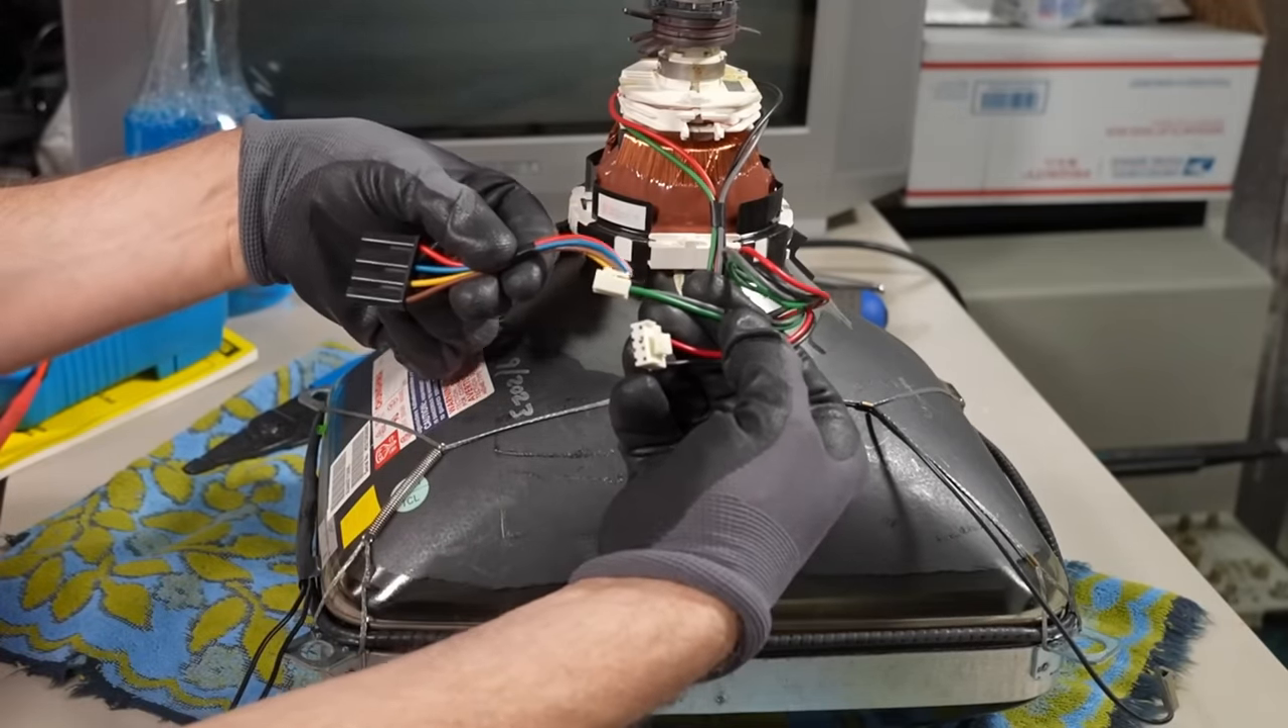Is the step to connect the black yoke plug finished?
No.